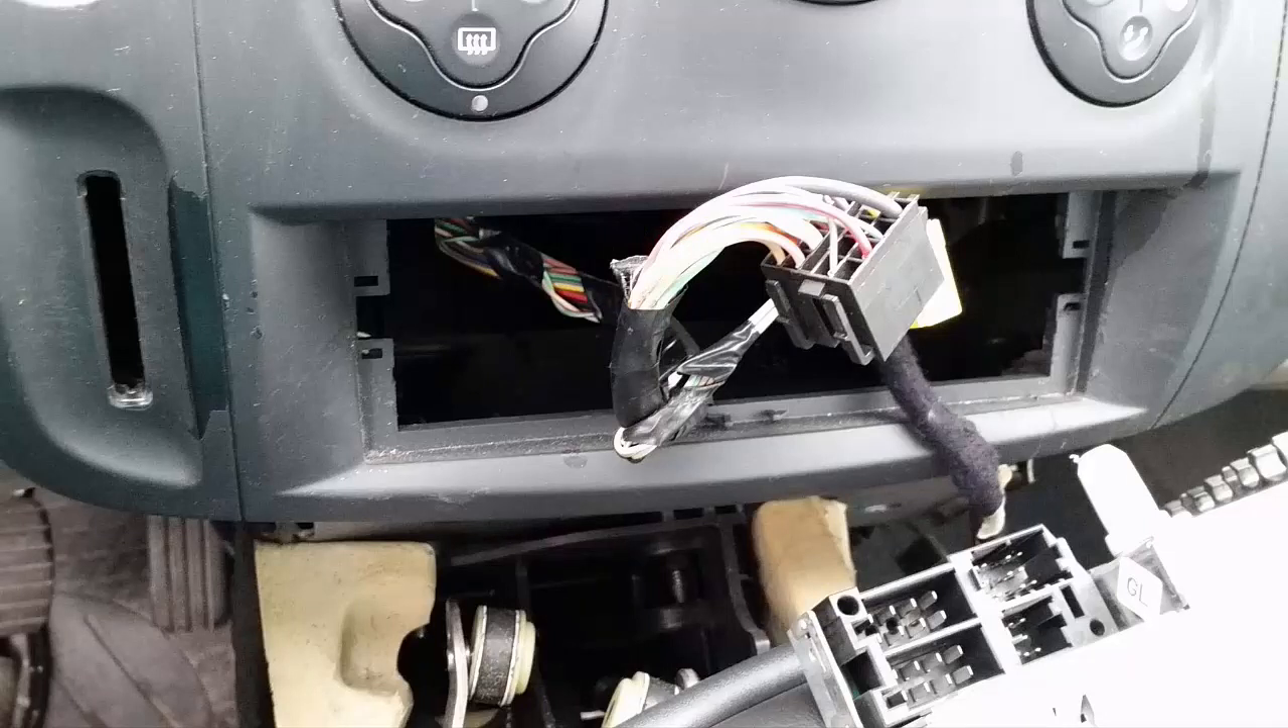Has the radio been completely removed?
Yes.